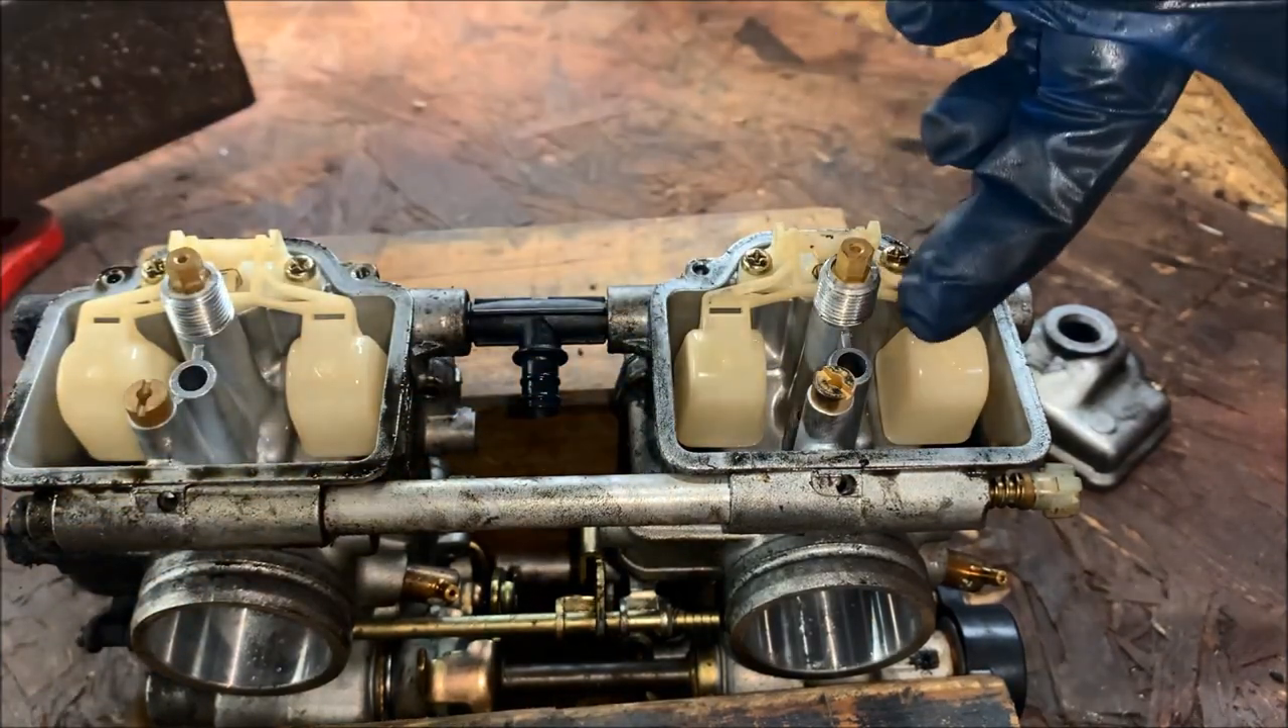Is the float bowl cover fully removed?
Yes.